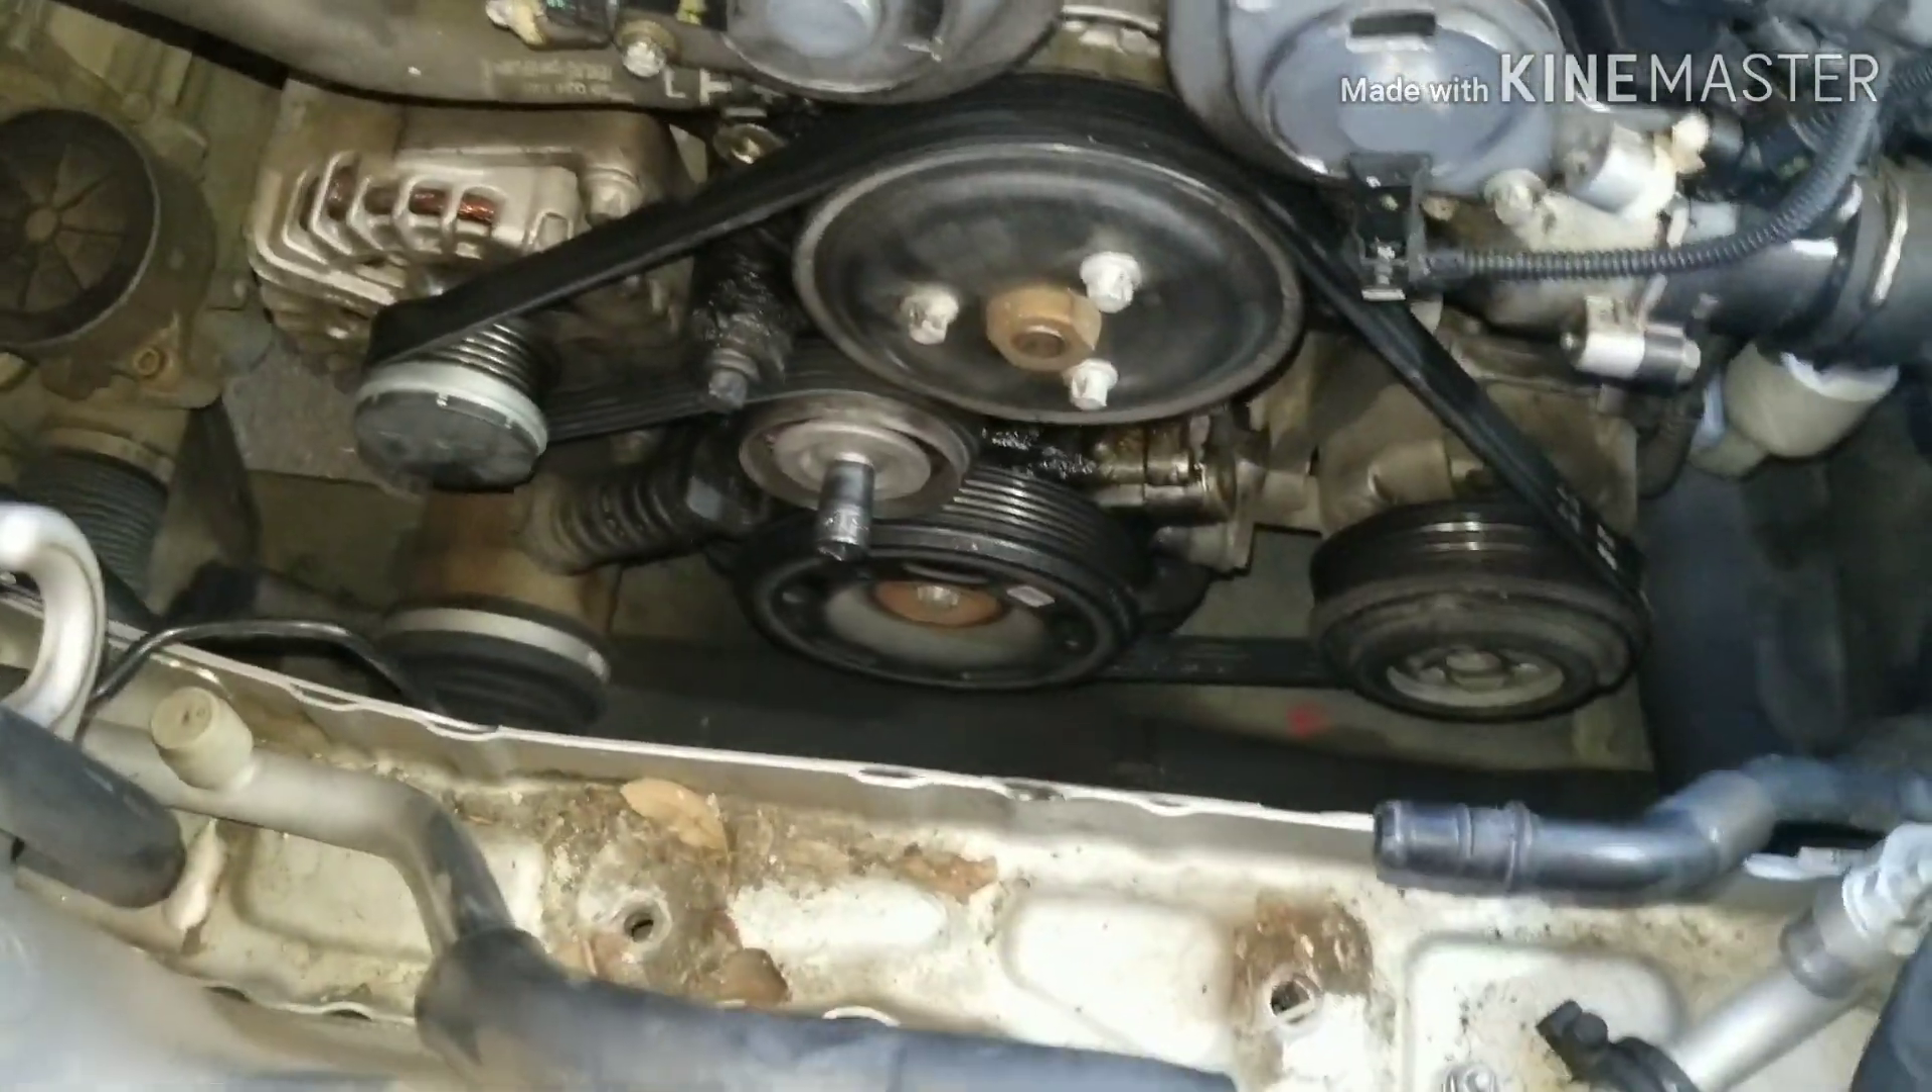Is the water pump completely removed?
No.